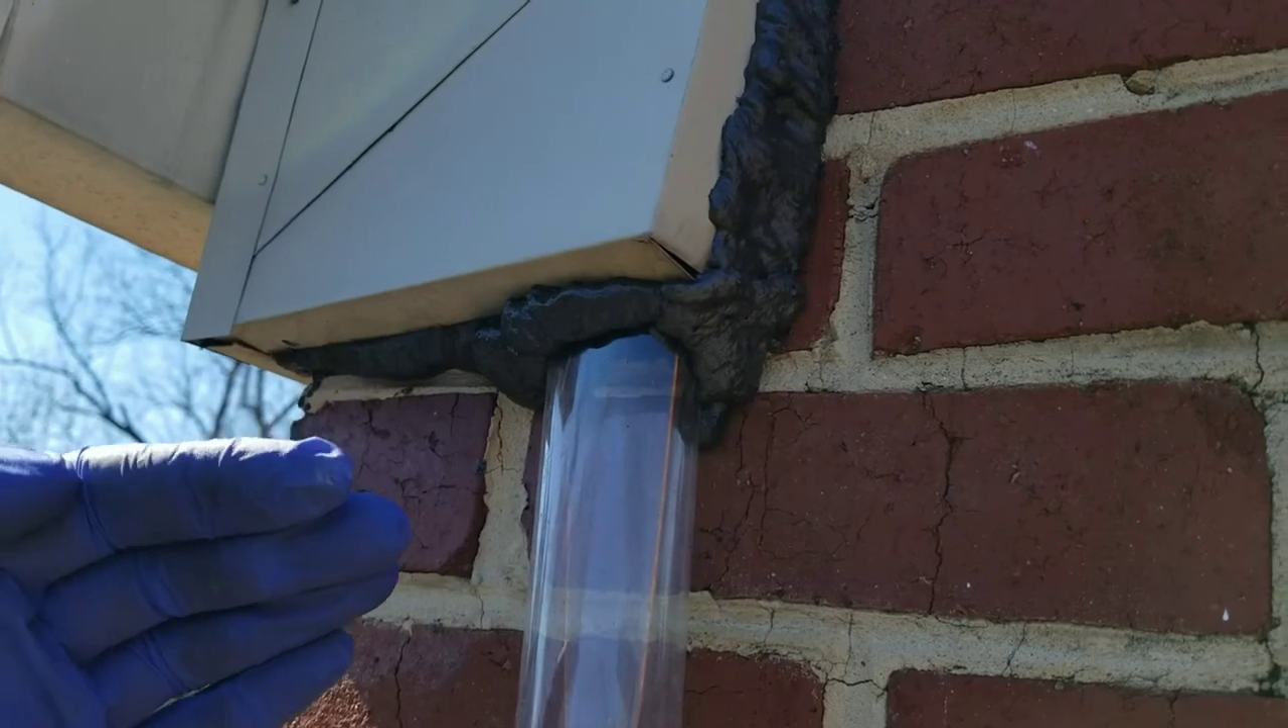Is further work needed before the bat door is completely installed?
No.